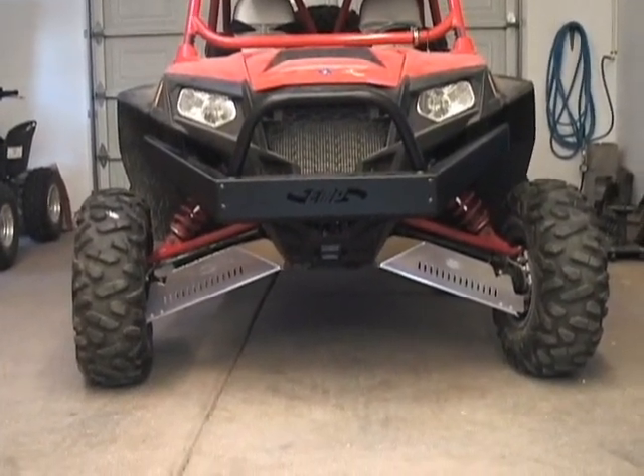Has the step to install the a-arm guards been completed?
Yes.